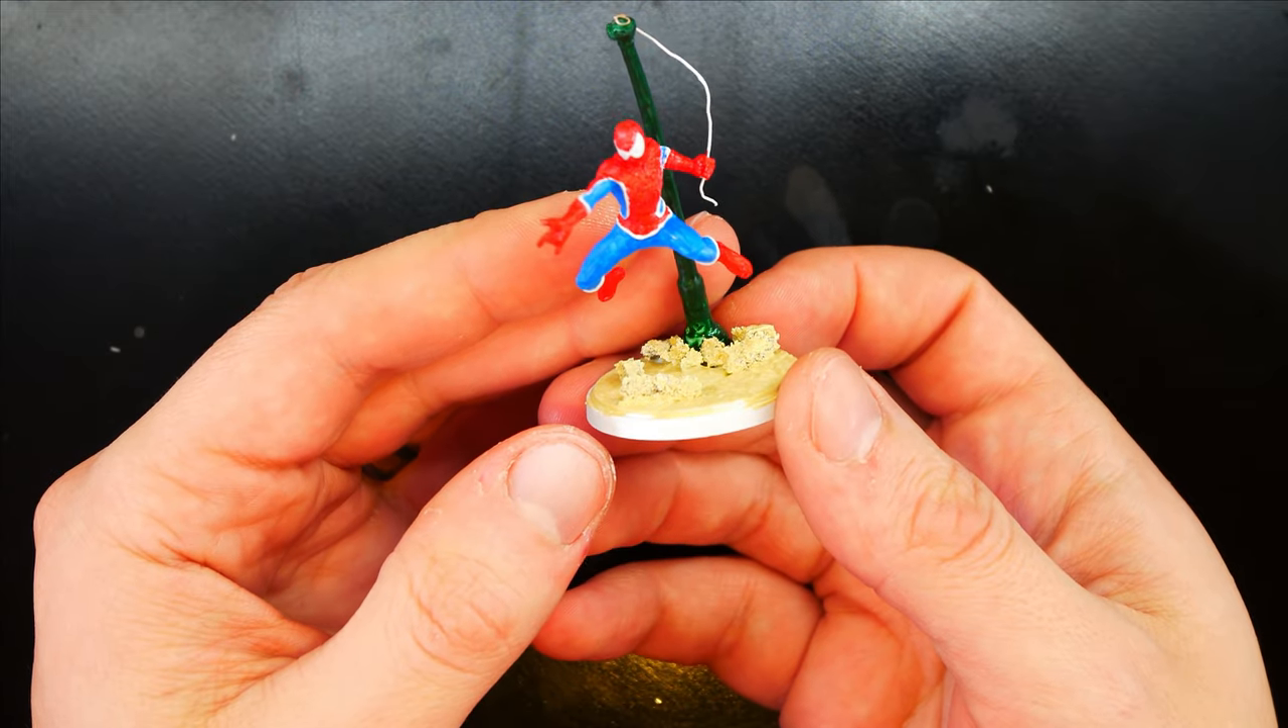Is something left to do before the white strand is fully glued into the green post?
No.